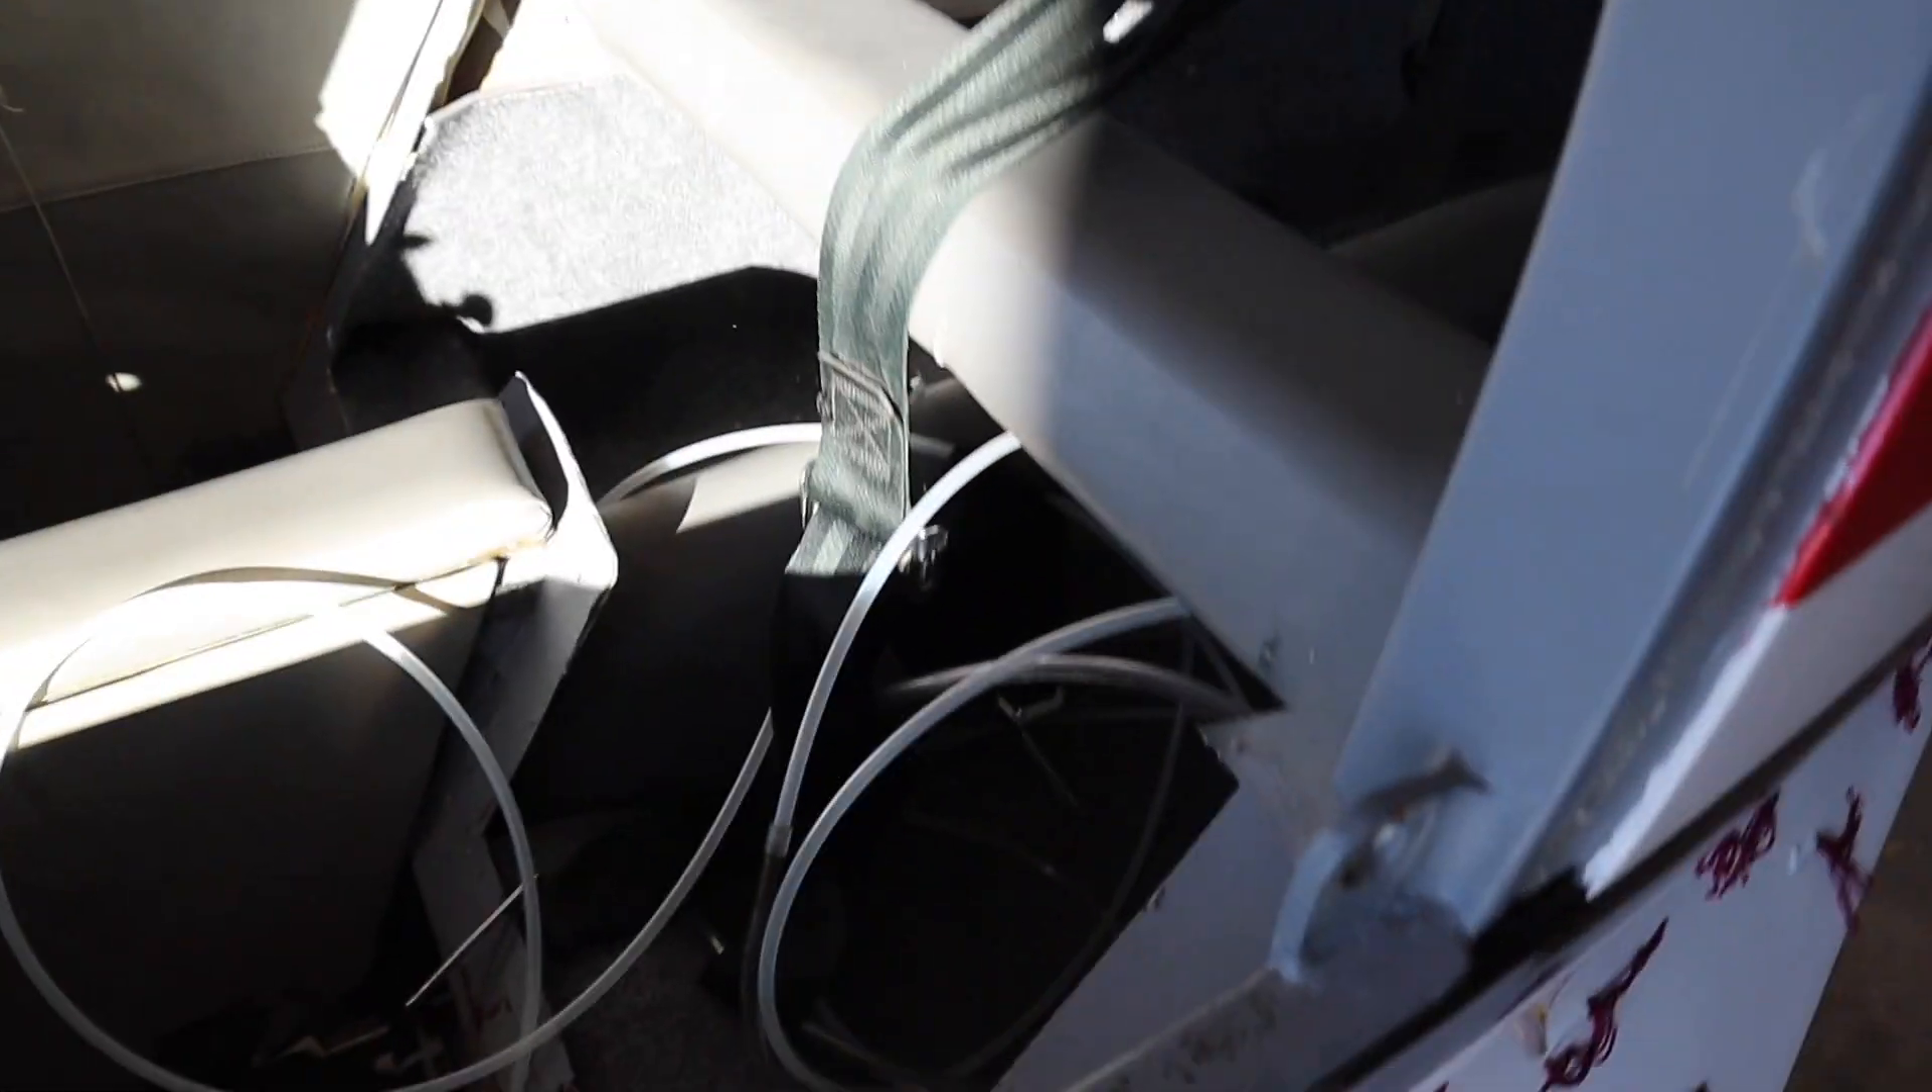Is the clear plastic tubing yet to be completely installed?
Yes.